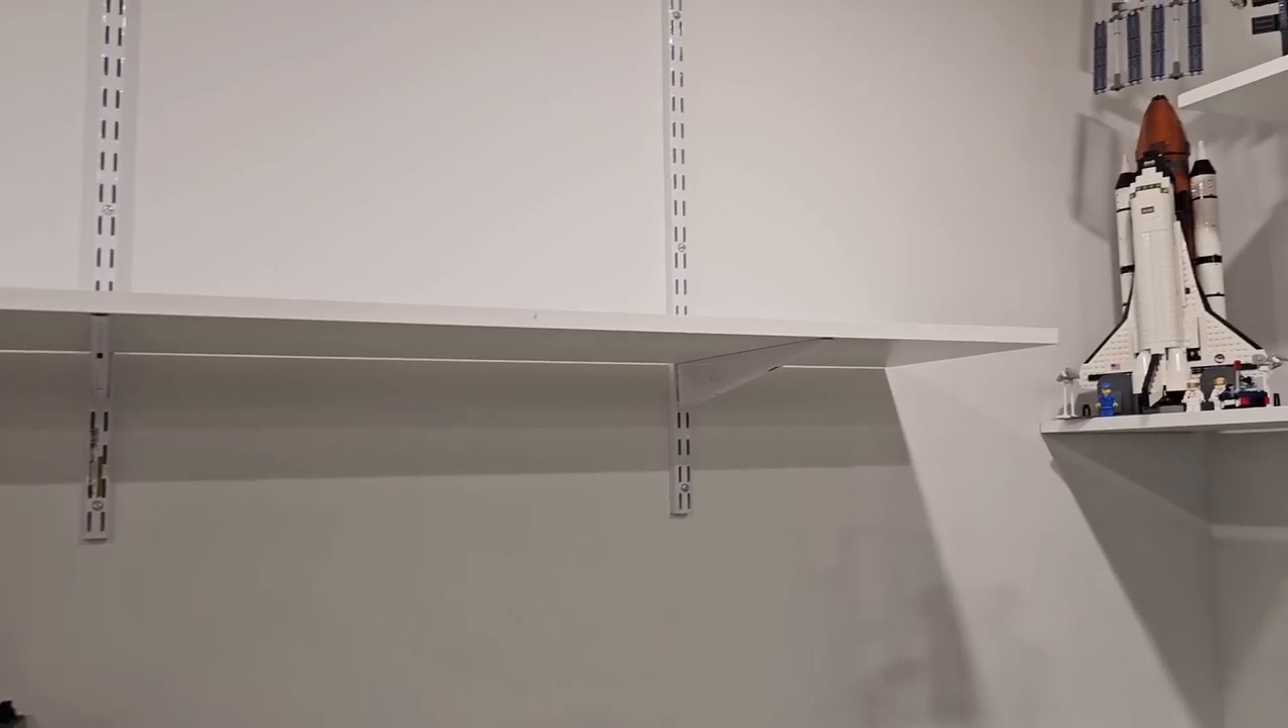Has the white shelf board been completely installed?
Yes.